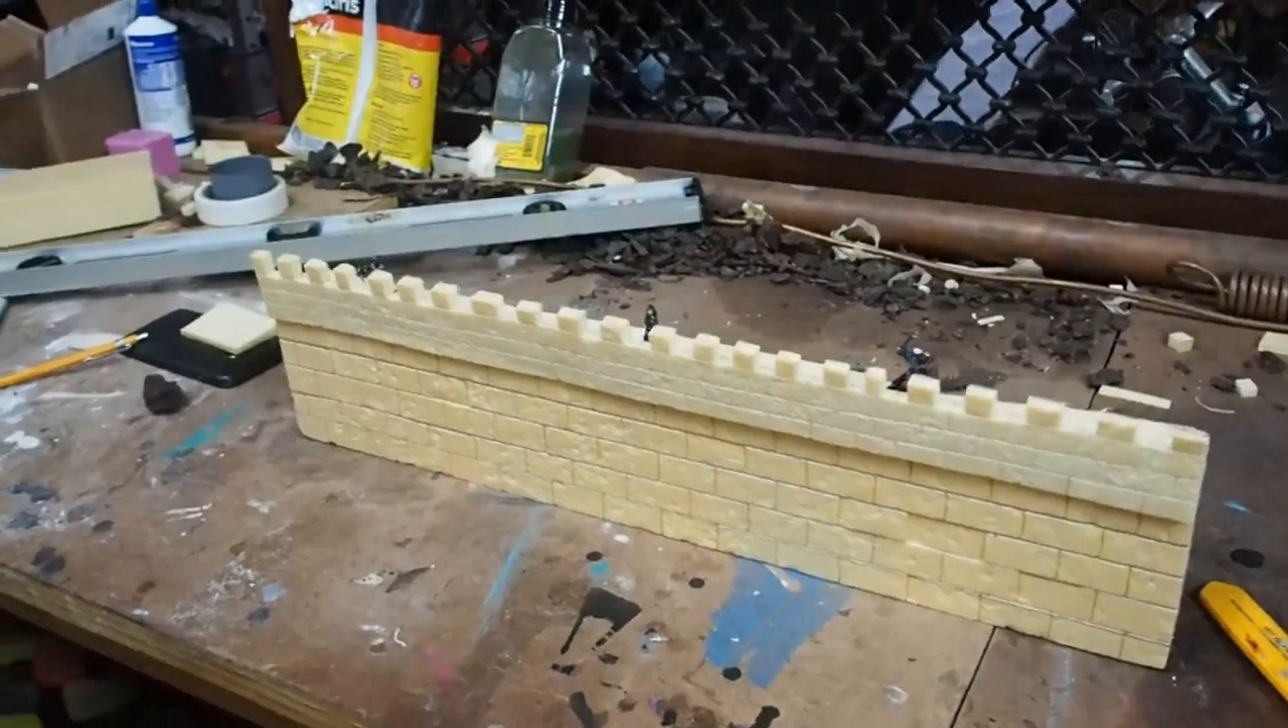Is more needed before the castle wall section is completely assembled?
No.